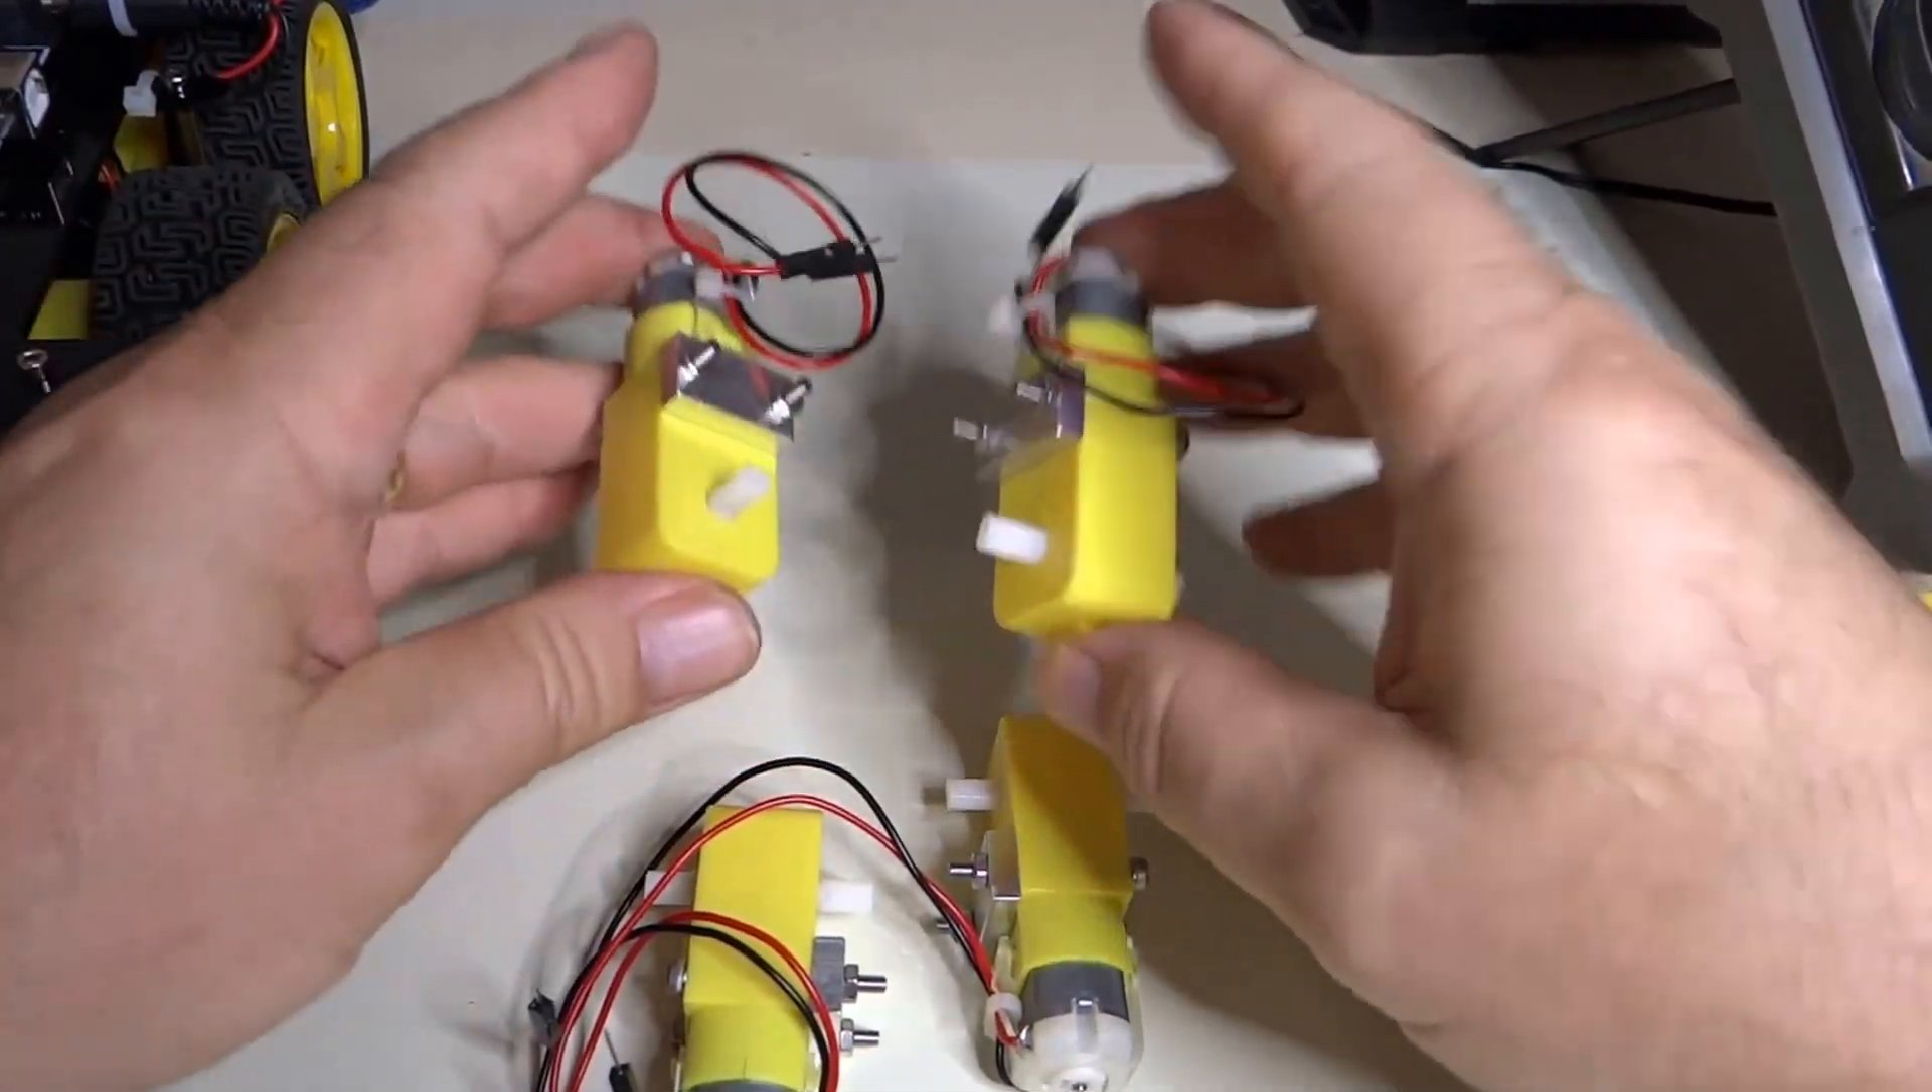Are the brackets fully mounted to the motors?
Yes.